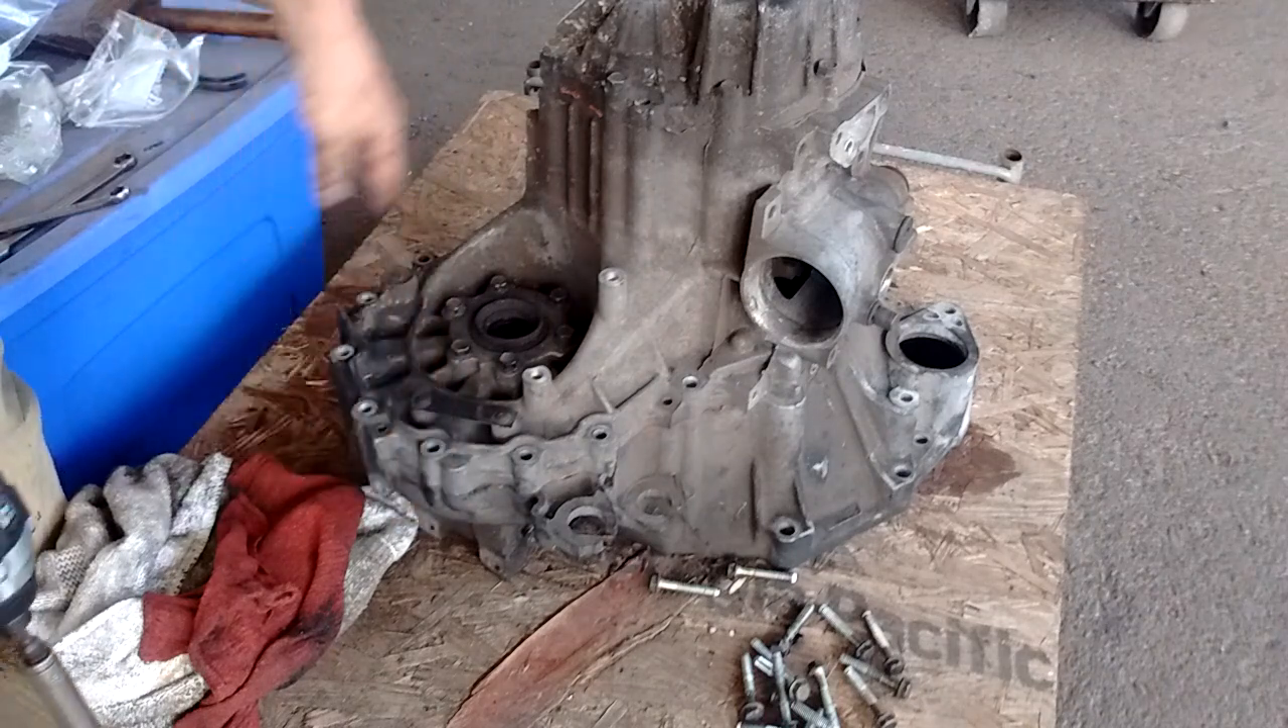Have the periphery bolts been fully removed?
Yes.